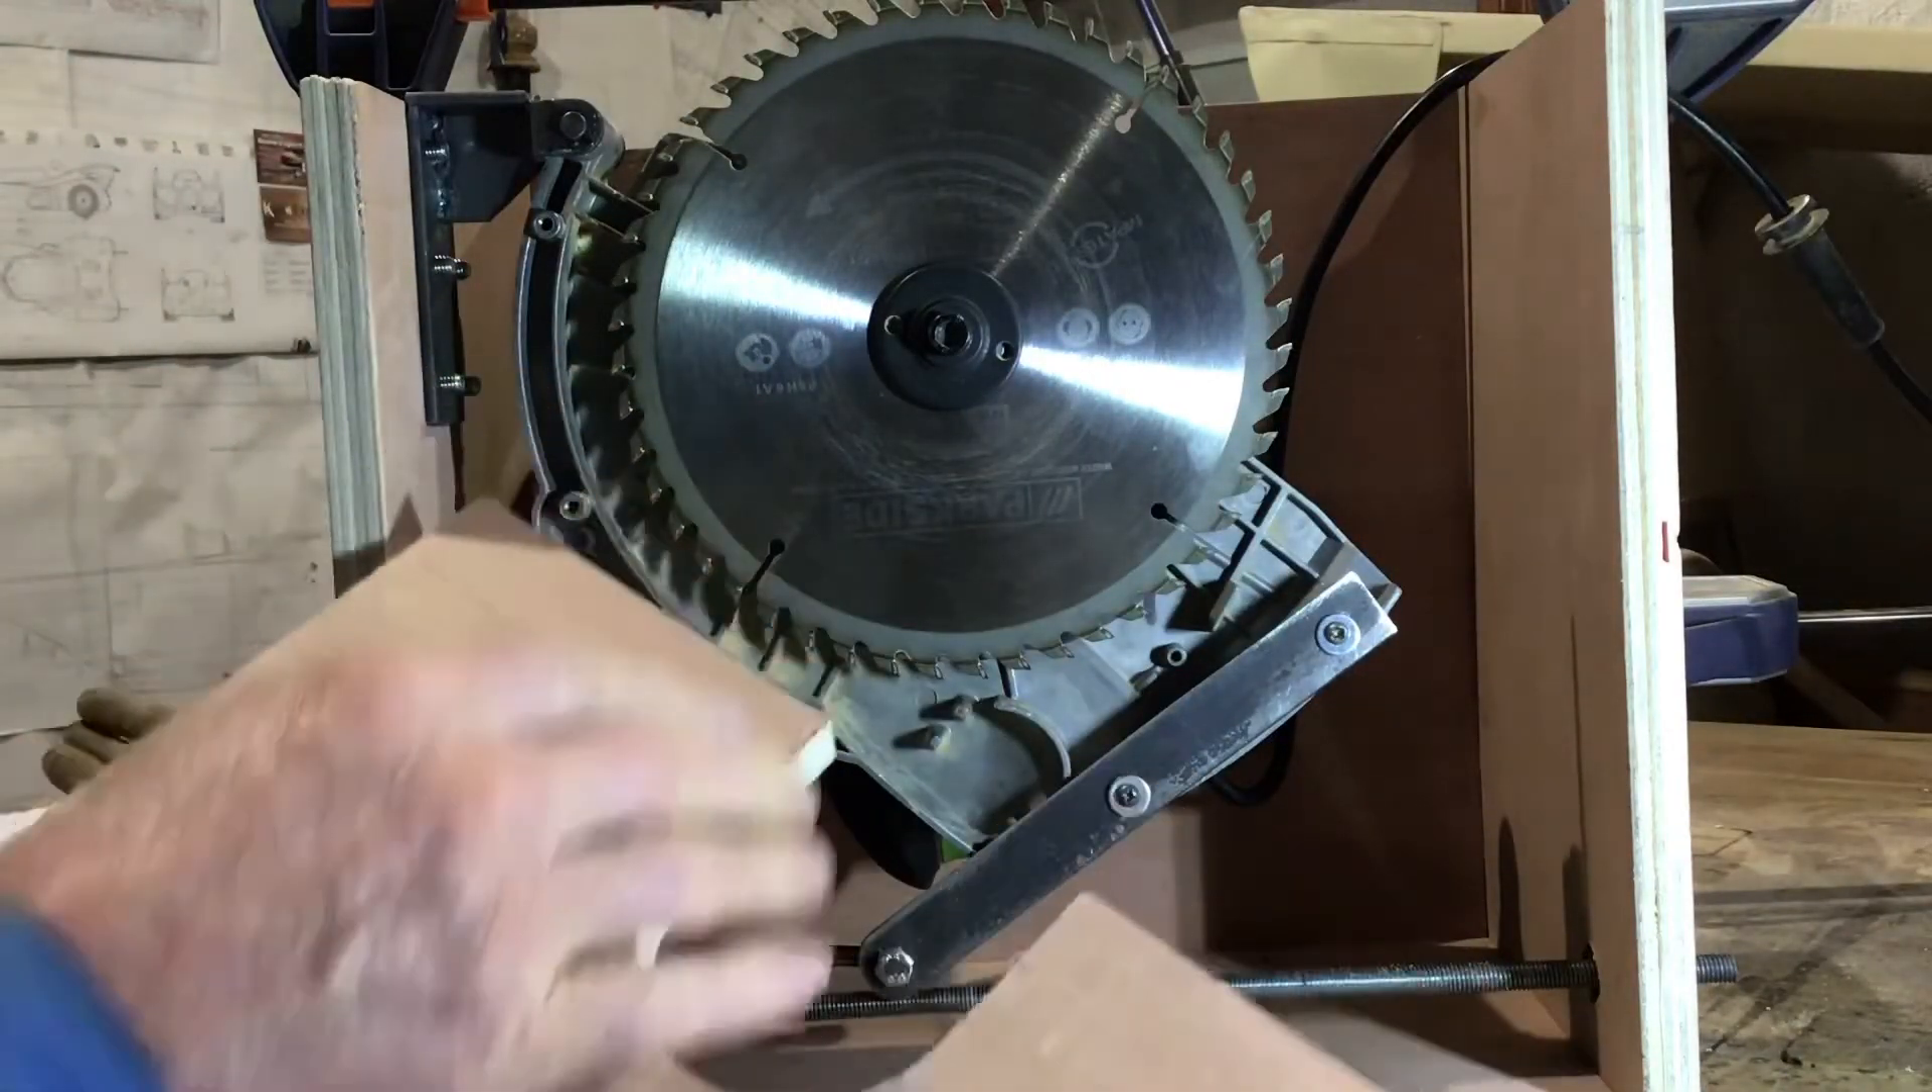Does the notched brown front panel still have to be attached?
Yes.